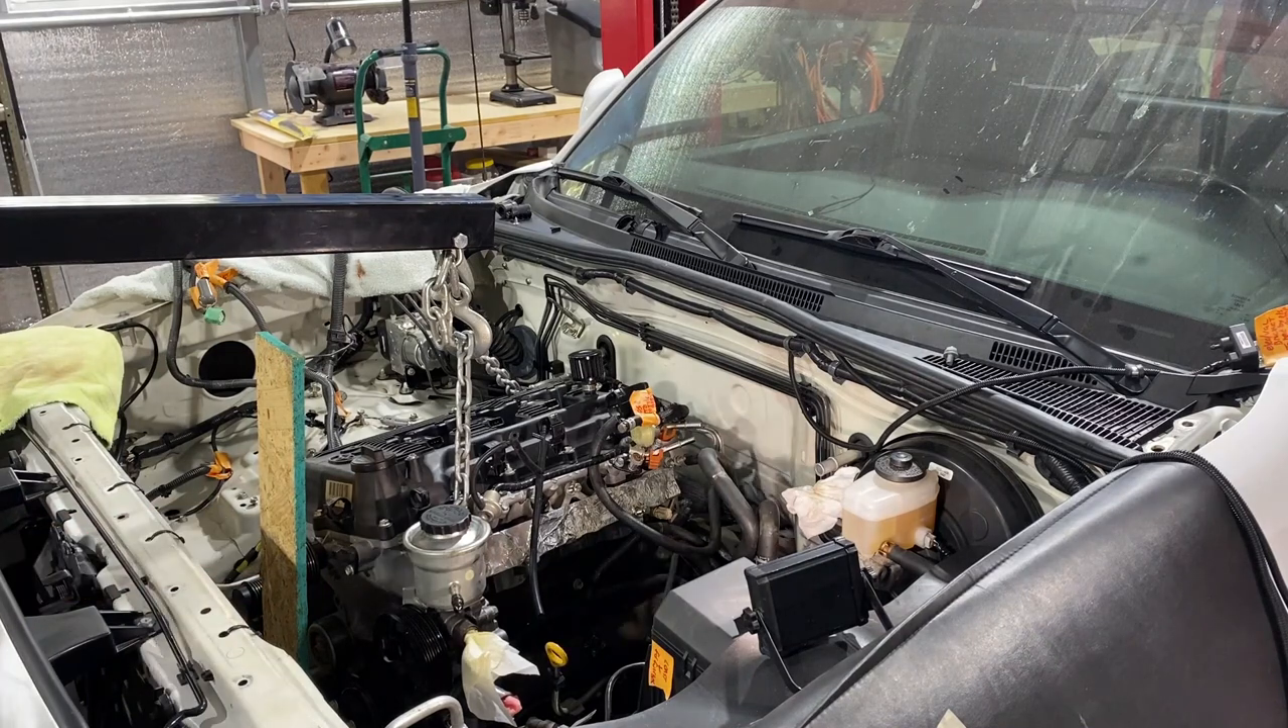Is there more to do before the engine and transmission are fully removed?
Yes.